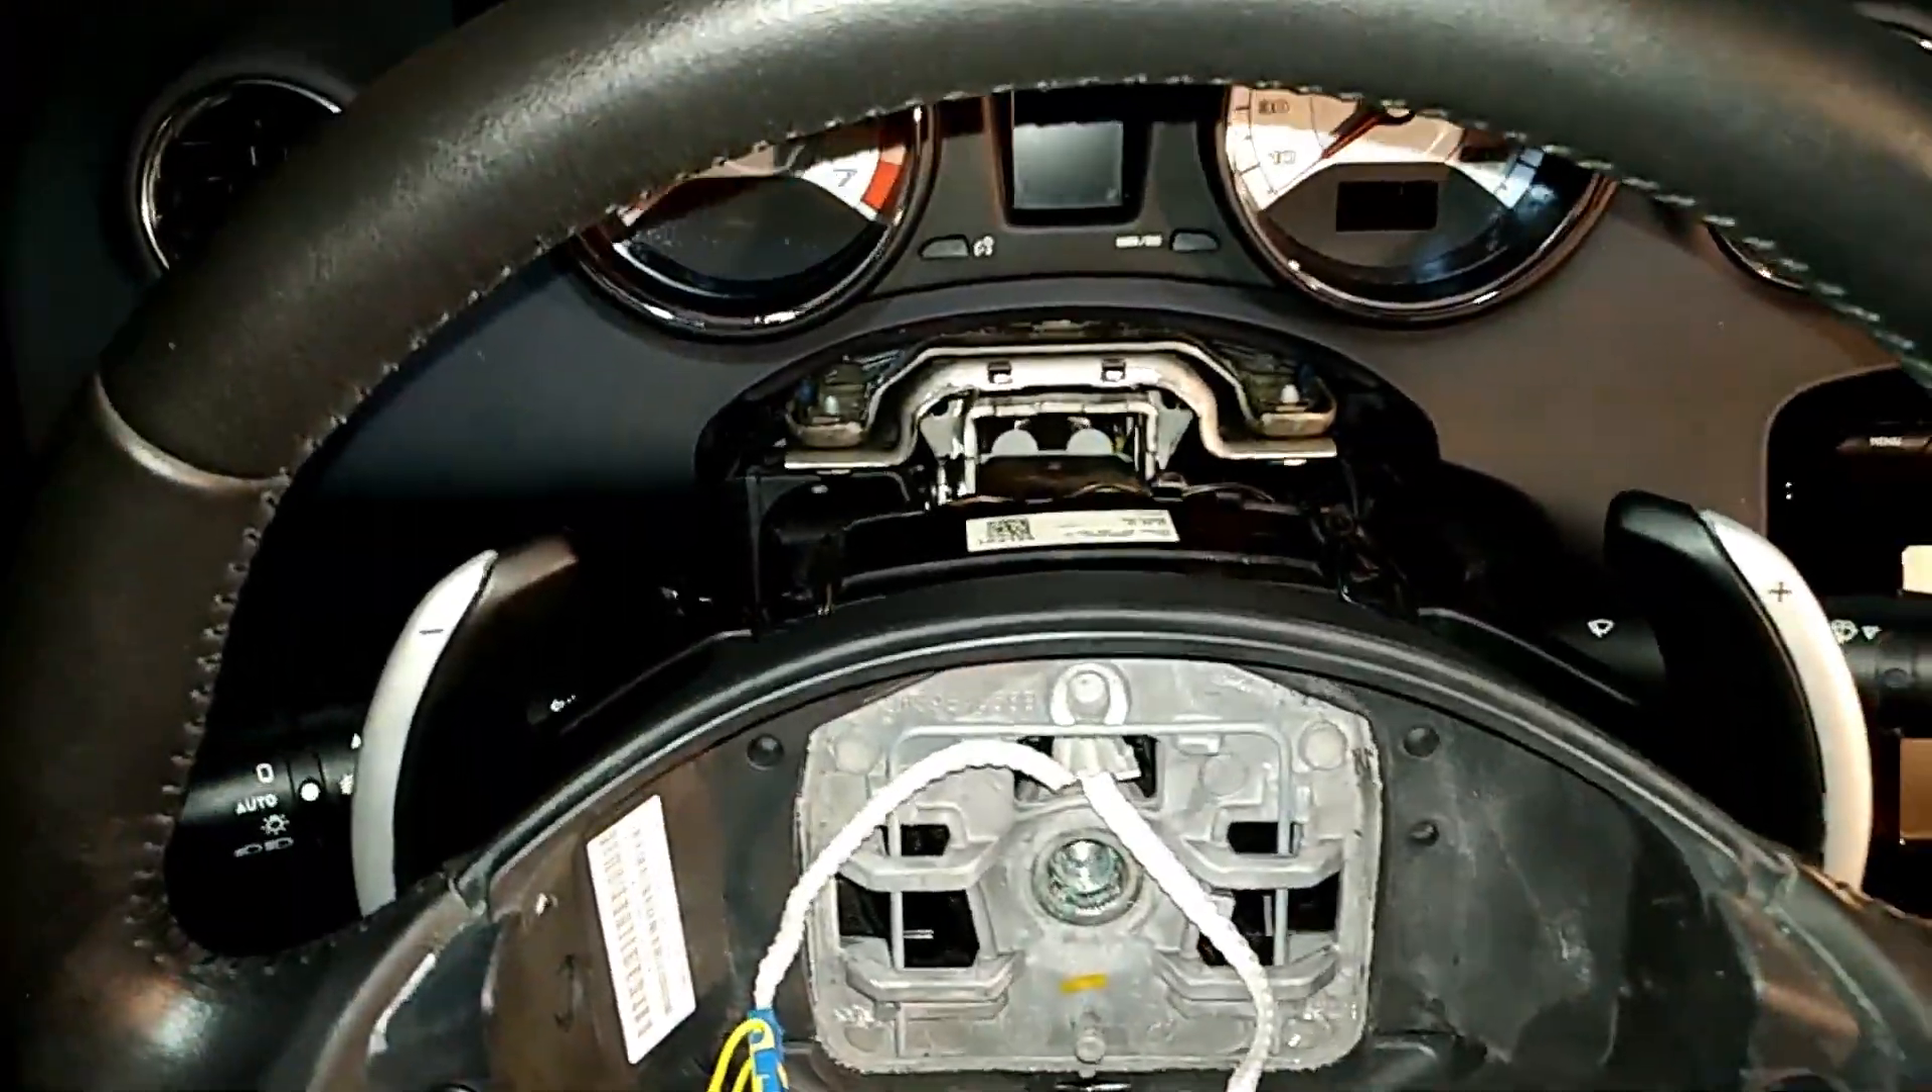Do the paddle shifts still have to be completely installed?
No.